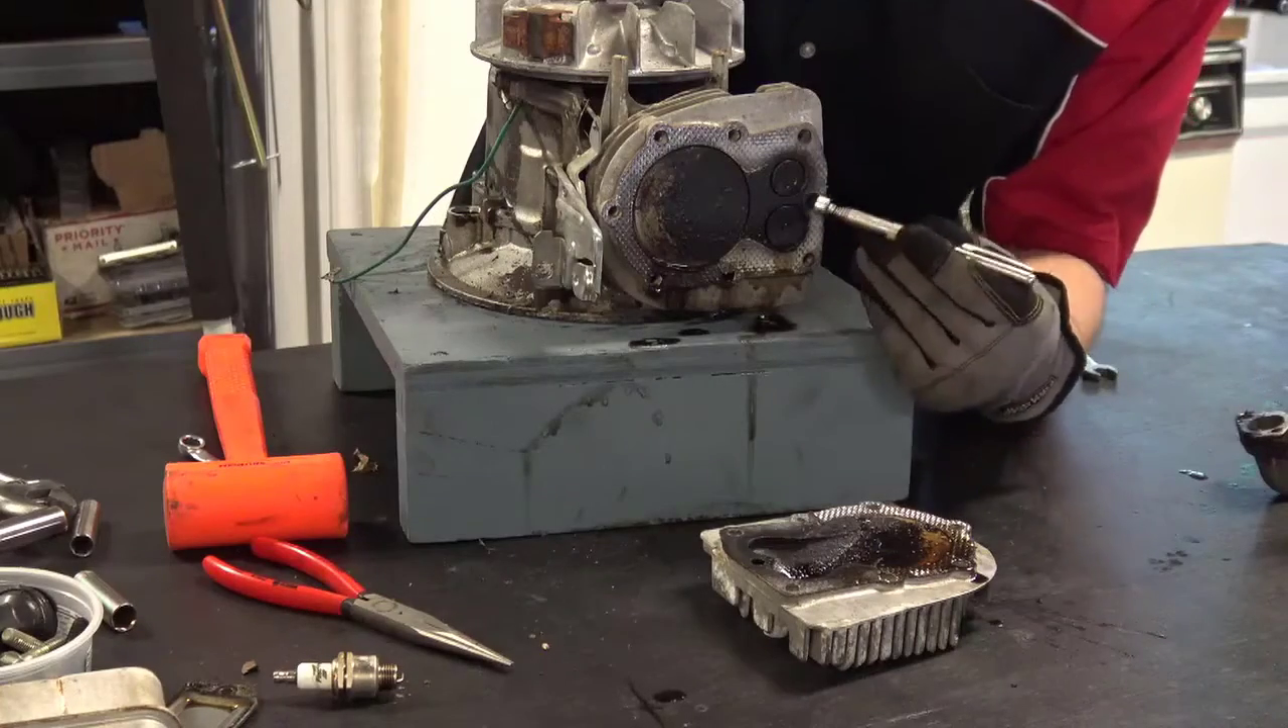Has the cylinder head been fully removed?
Yes.